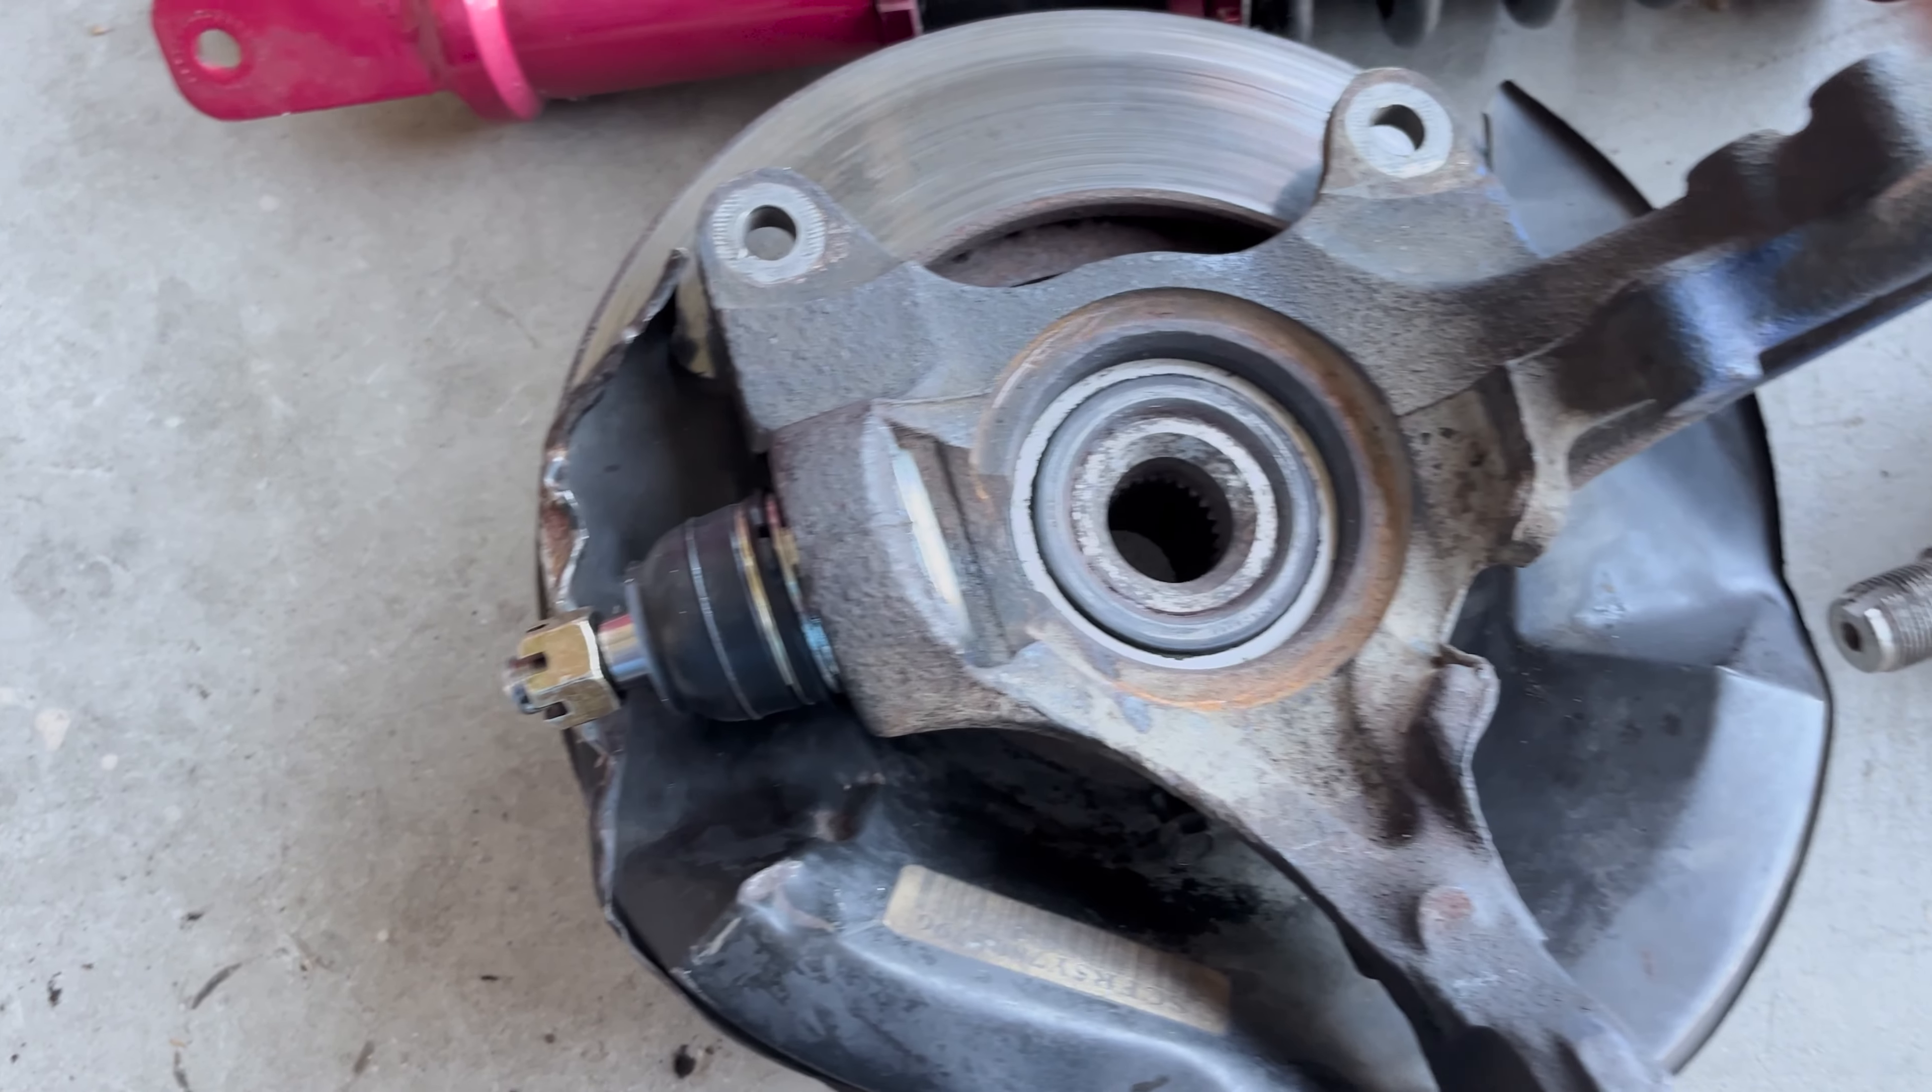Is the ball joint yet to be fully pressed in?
No.